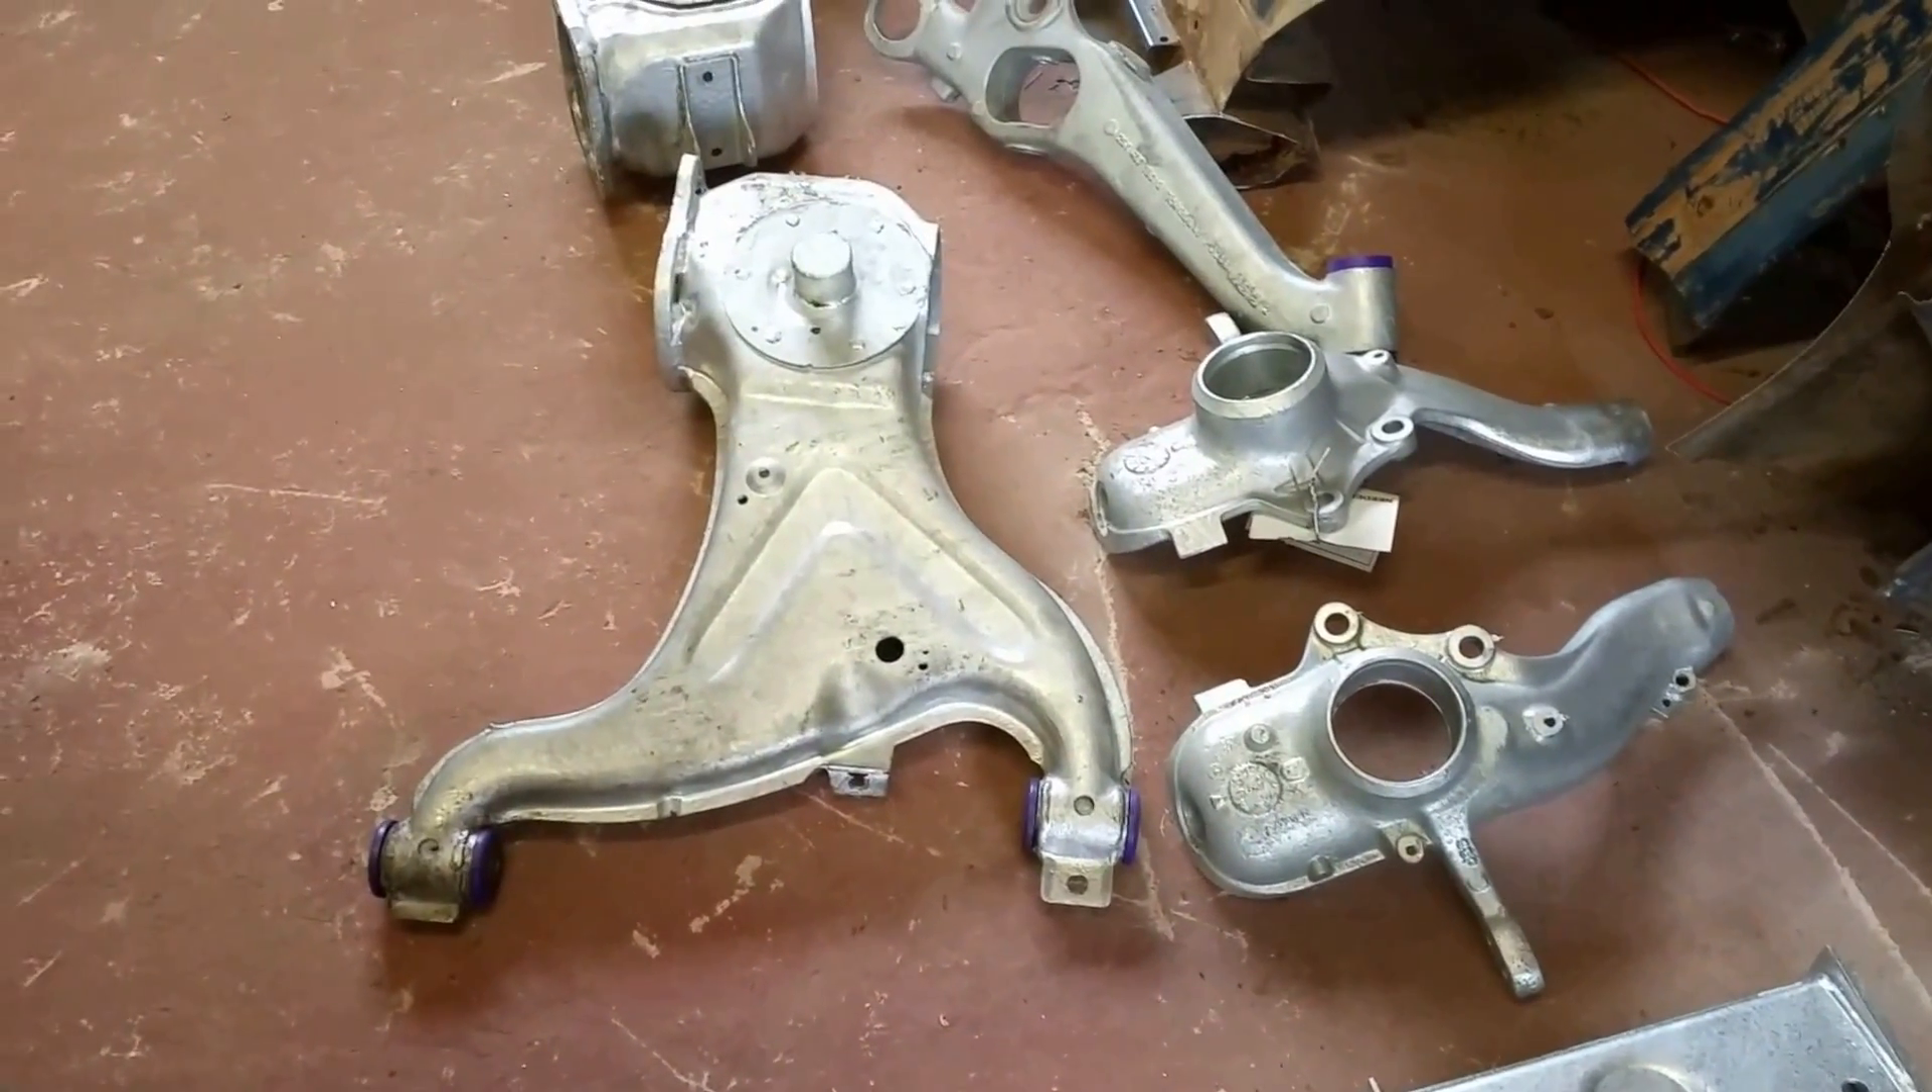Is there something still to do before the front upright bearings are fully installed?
Yes.